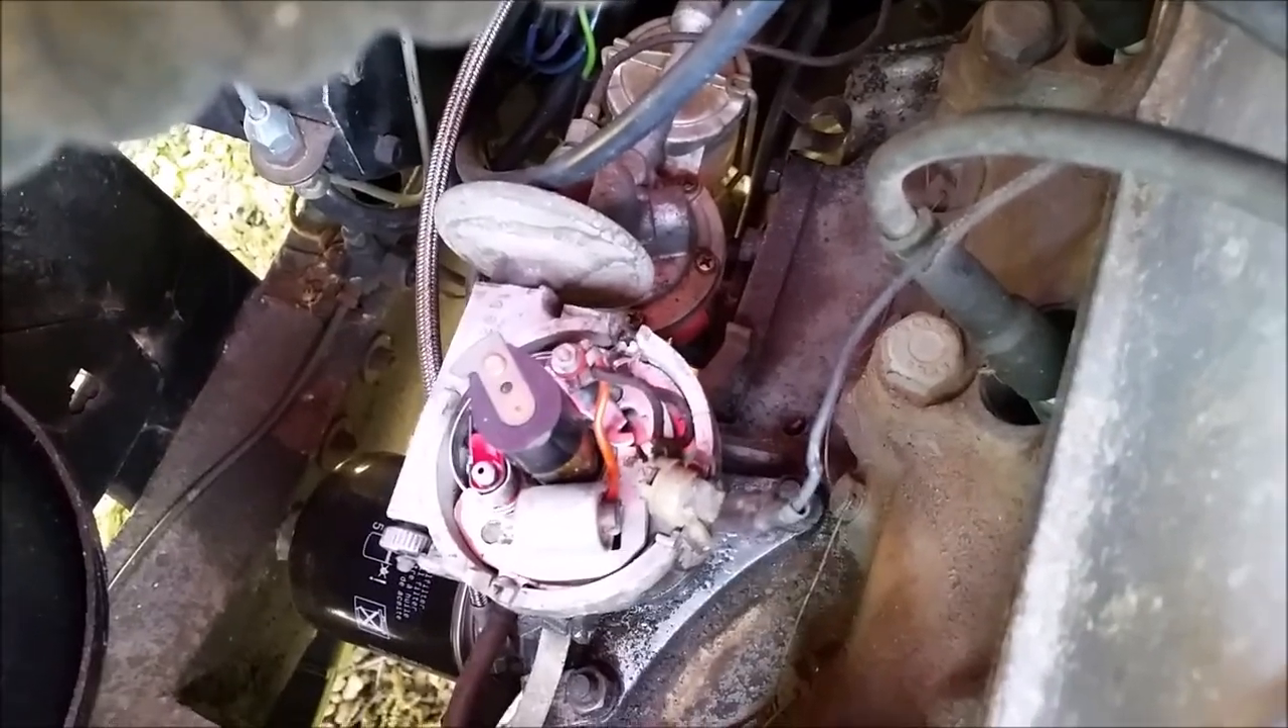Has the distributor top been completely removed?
Yes.